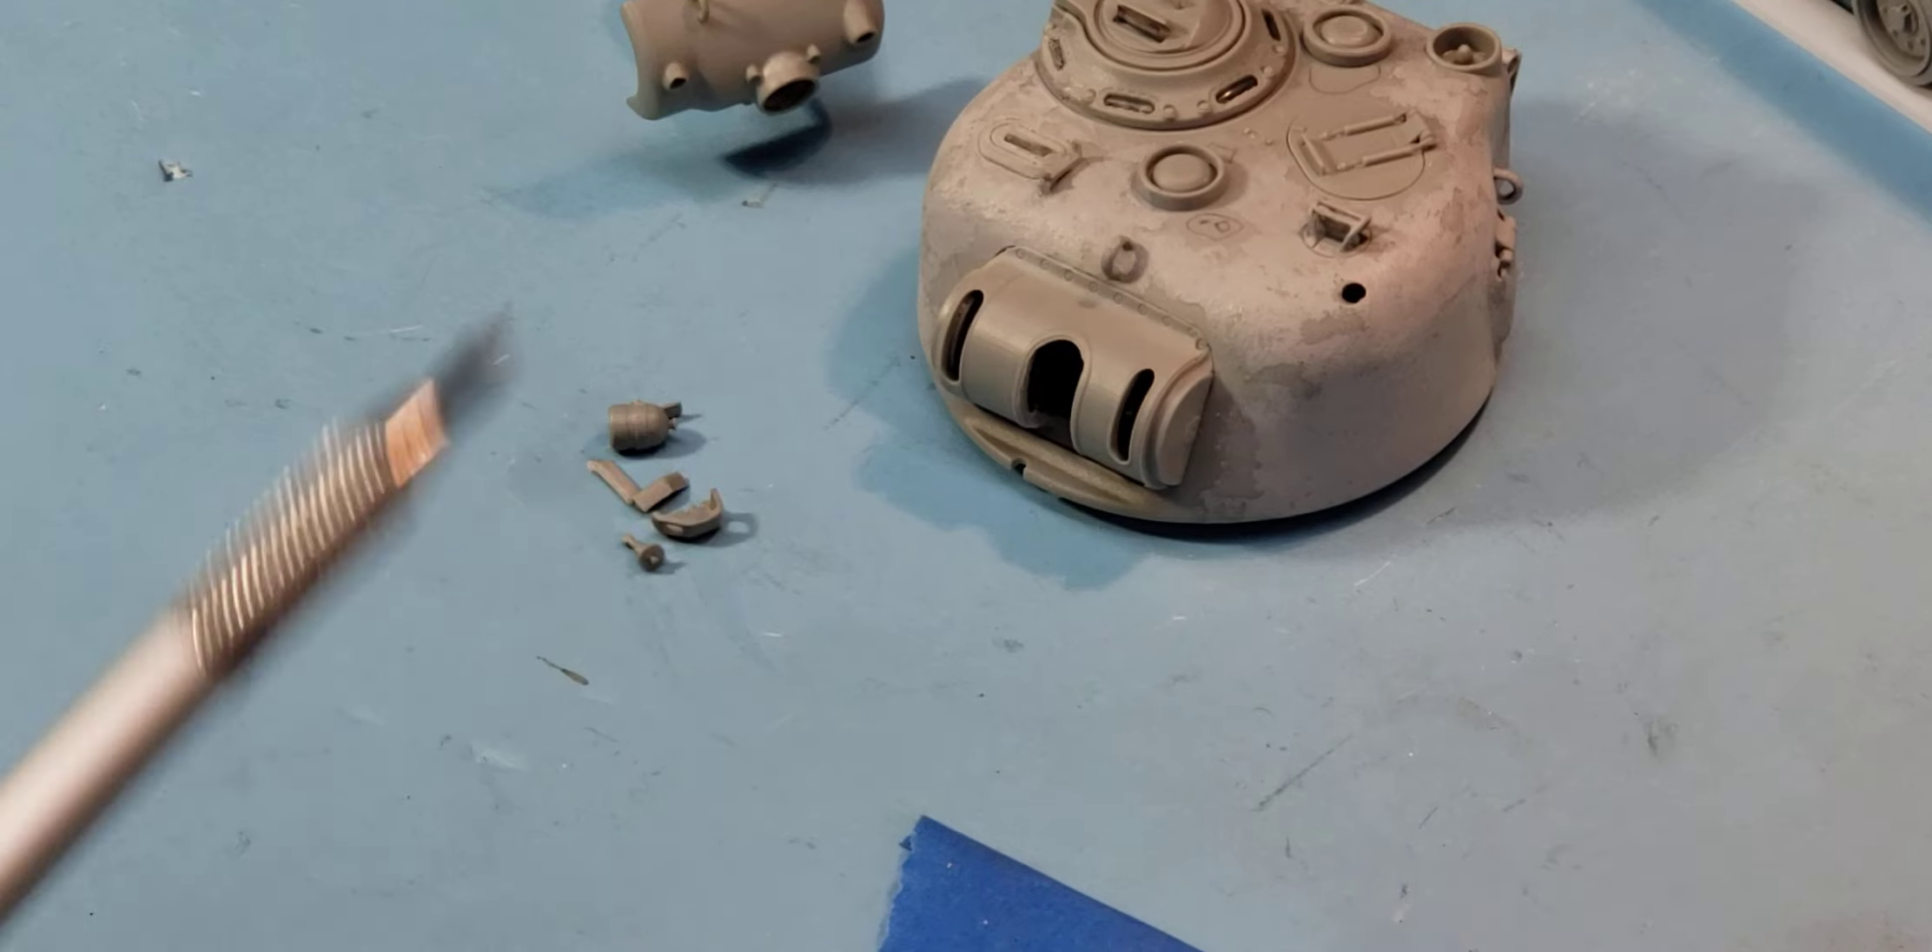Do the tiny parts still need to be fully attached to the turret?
Yes.